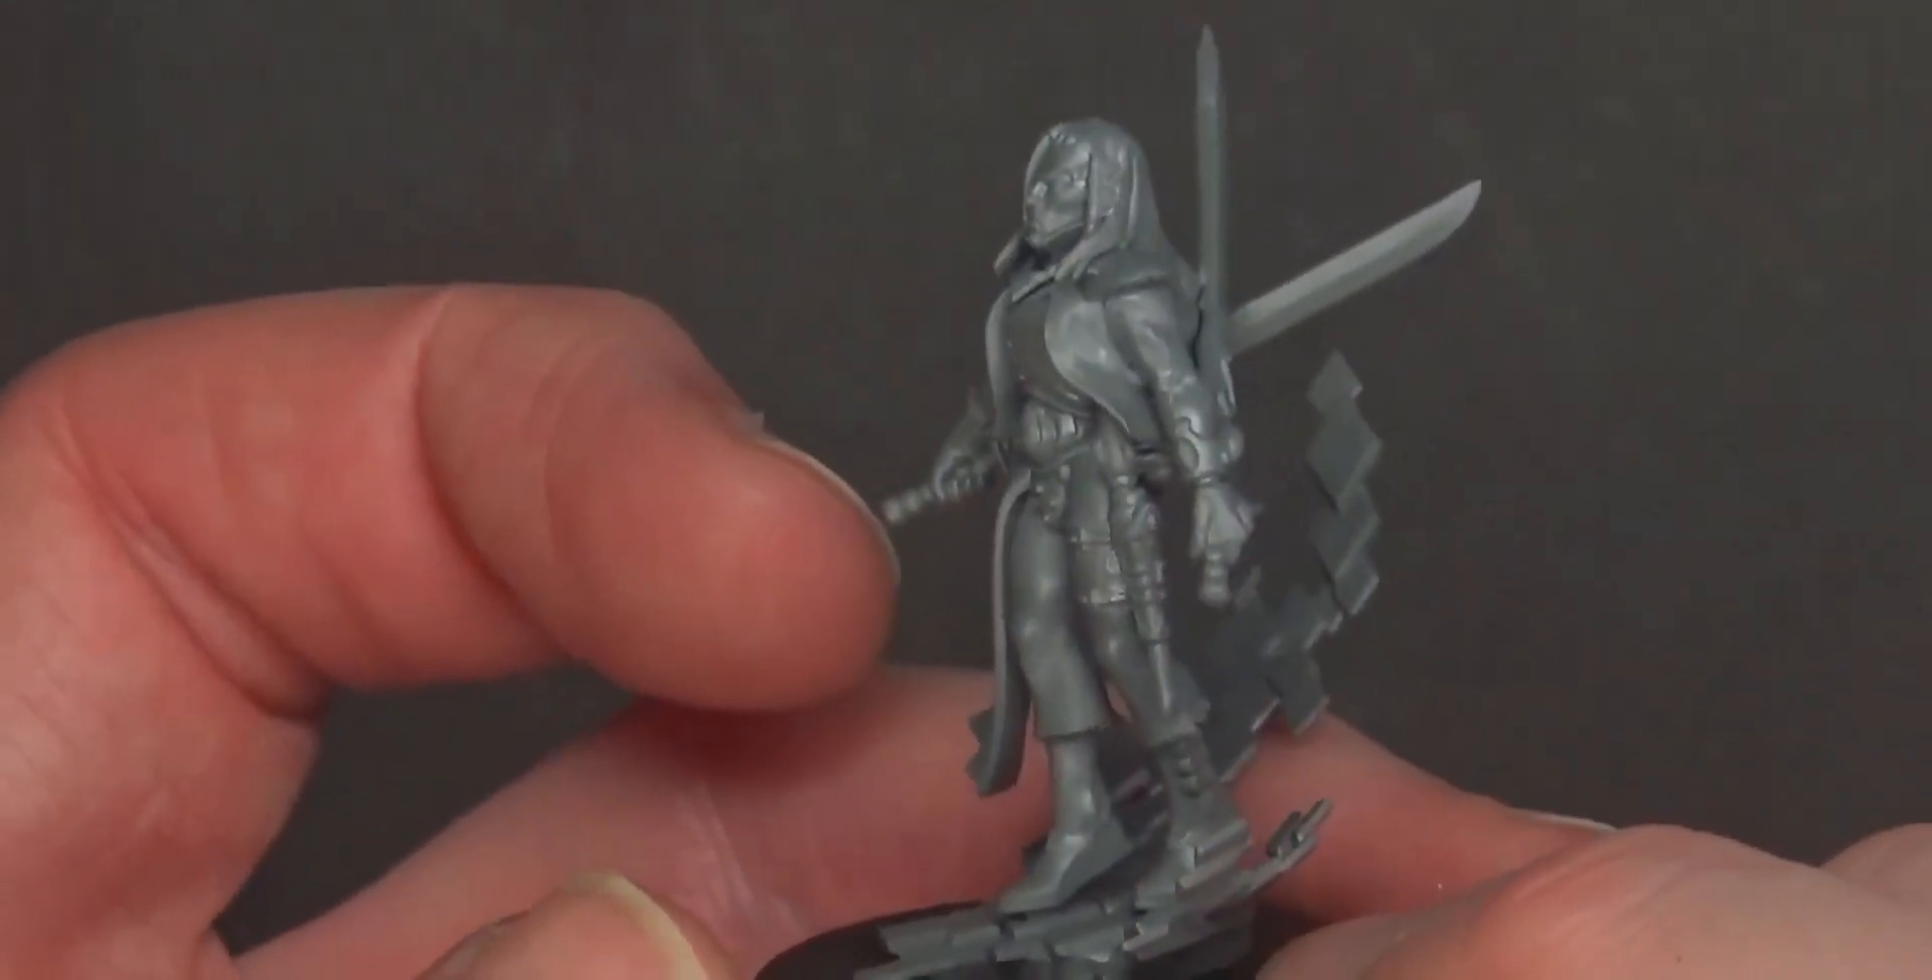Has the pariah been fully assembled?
Yes.